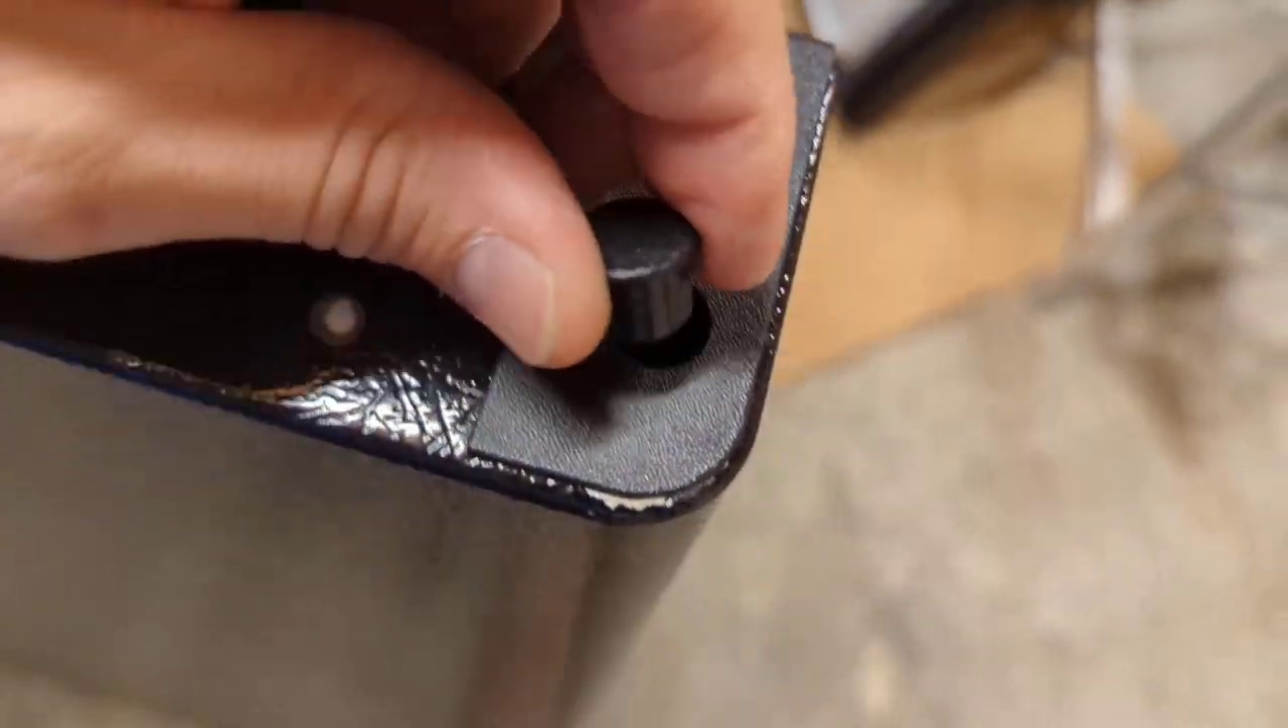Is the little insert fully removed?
No.